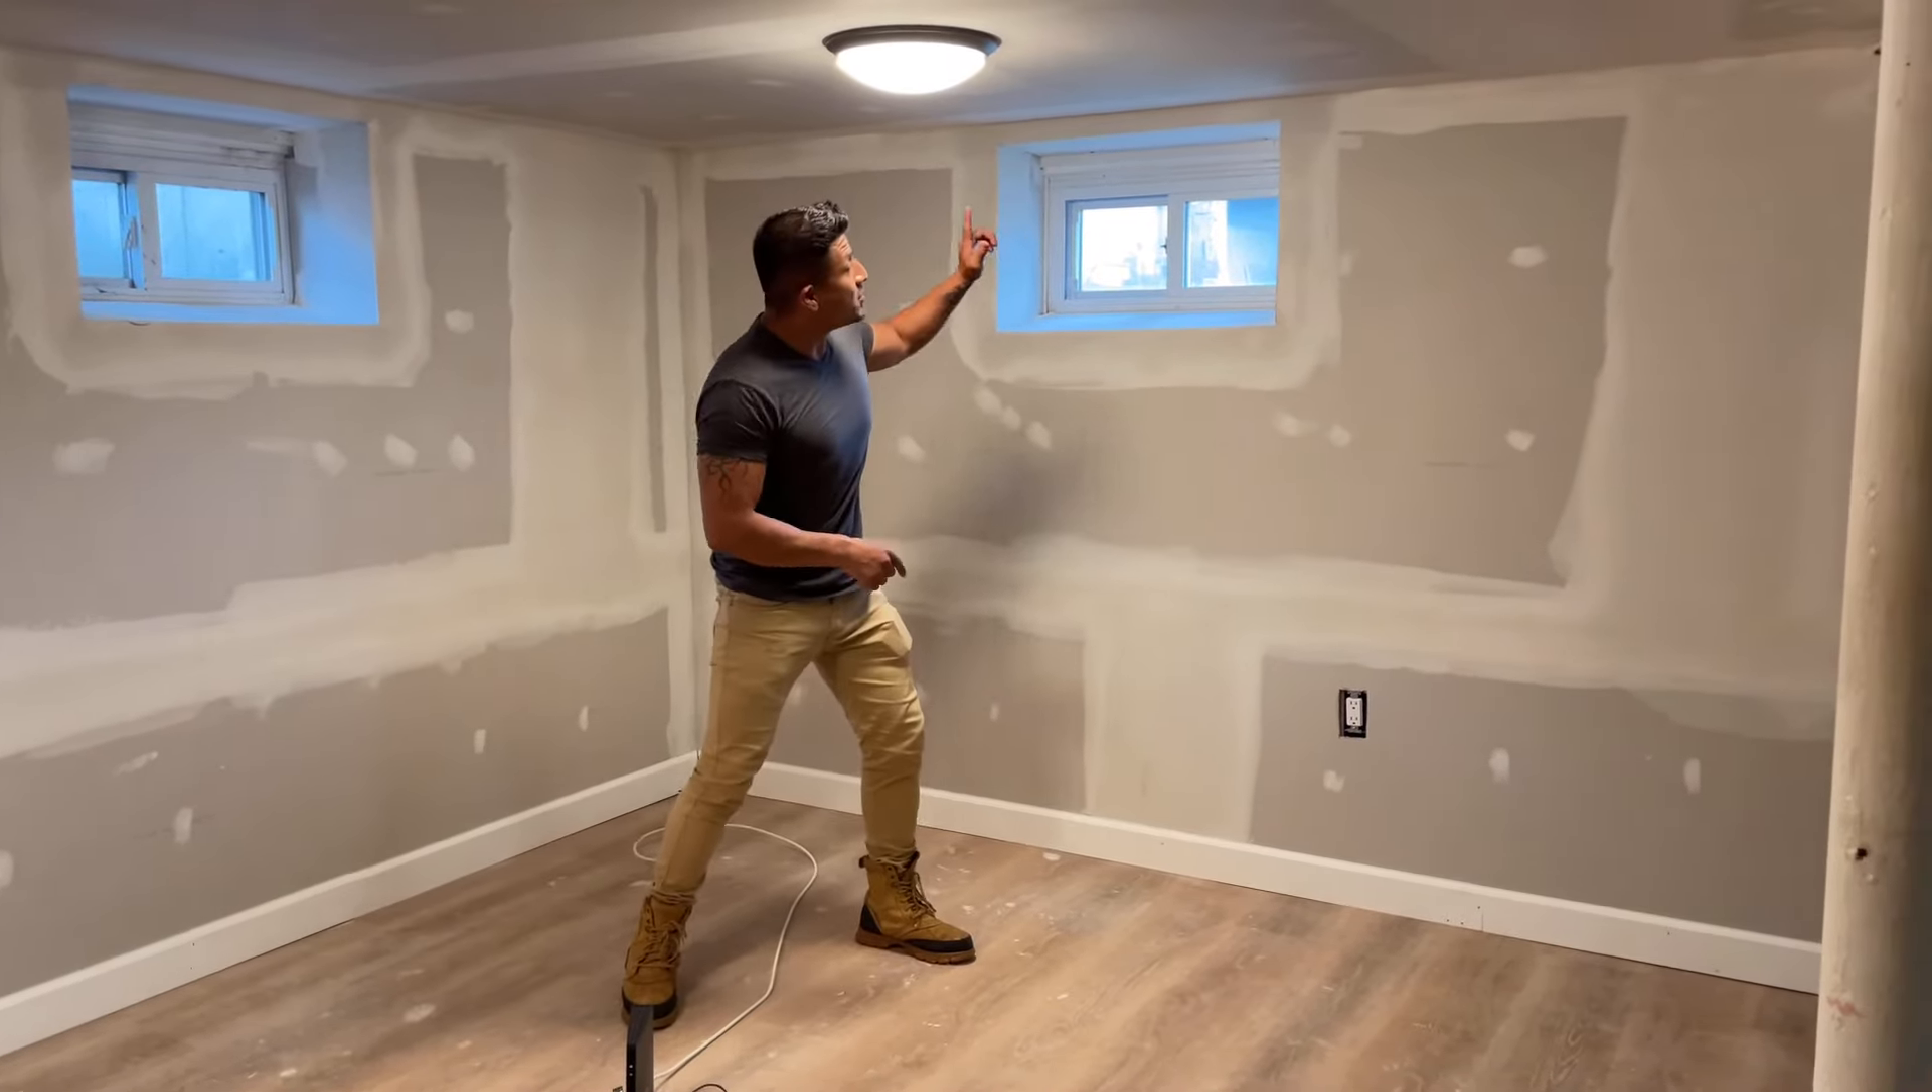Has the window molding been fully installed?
No.